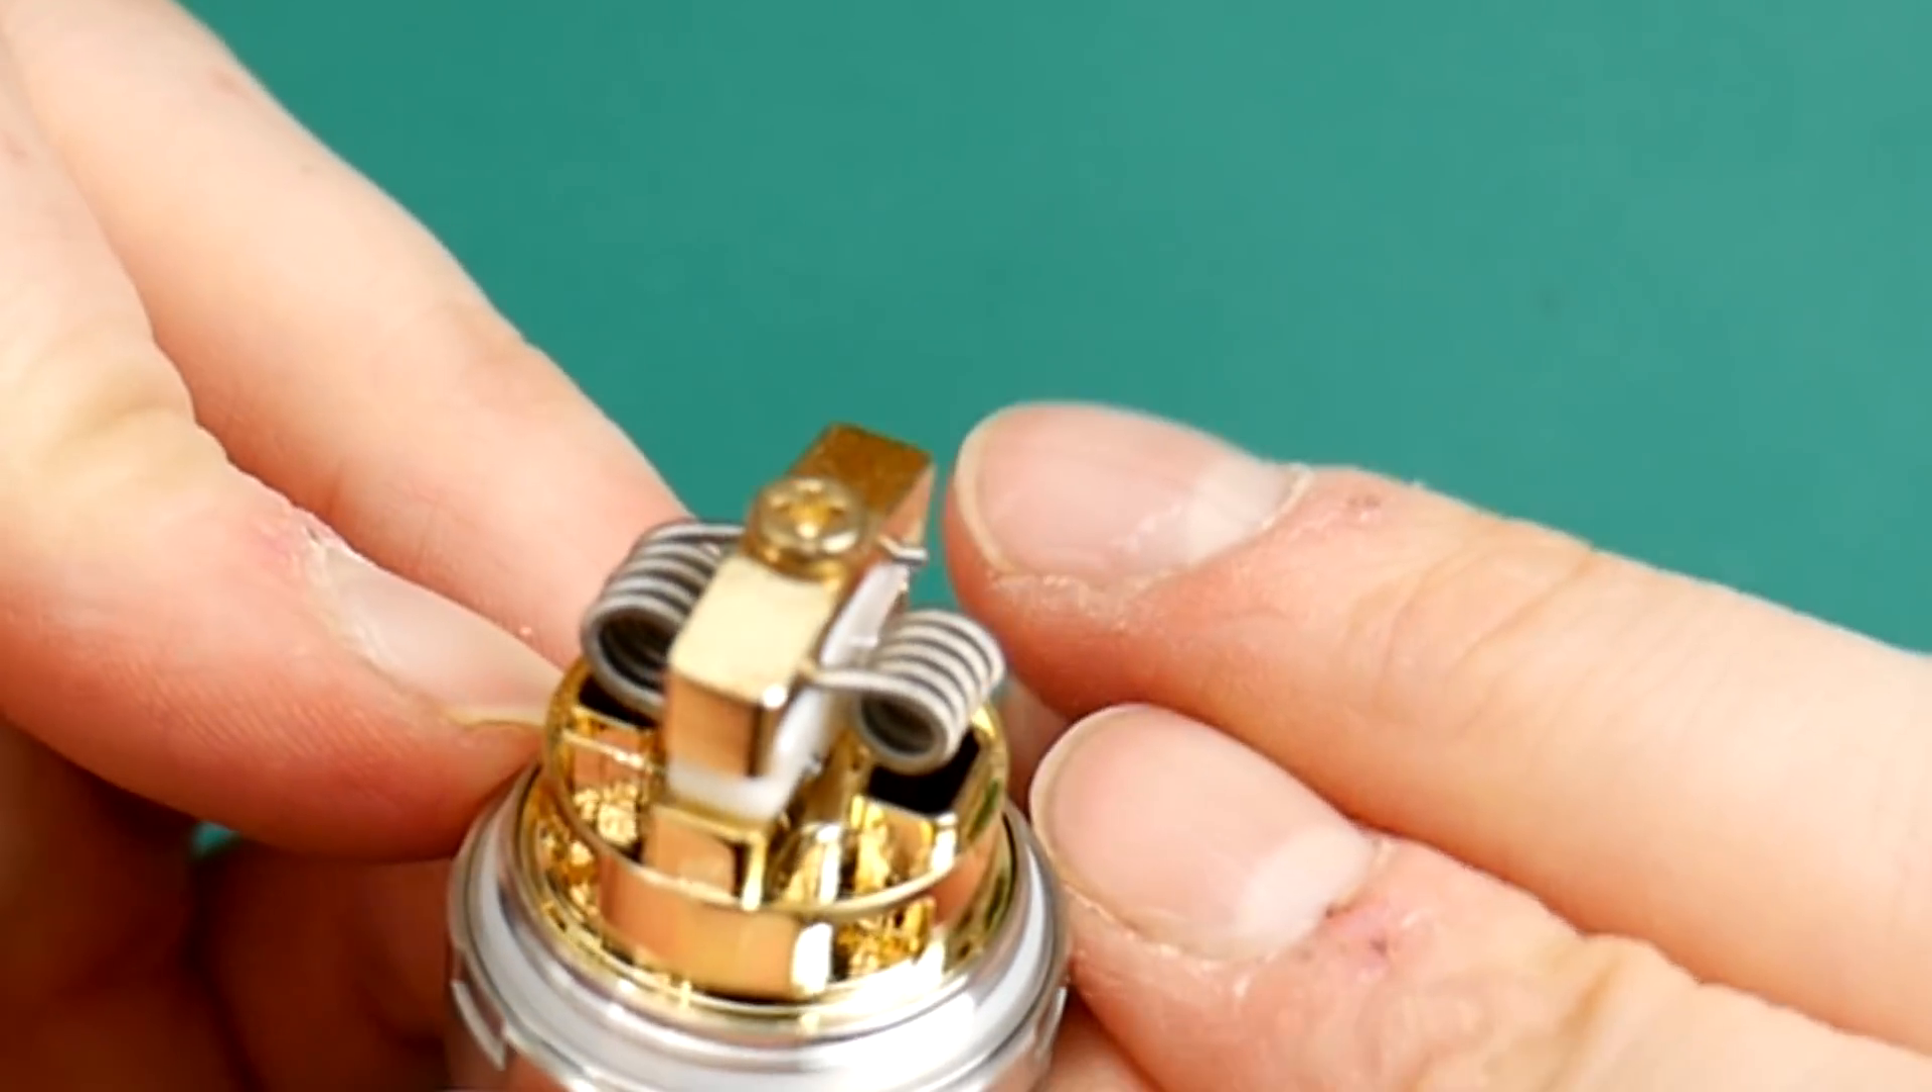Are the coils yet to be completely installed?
No.